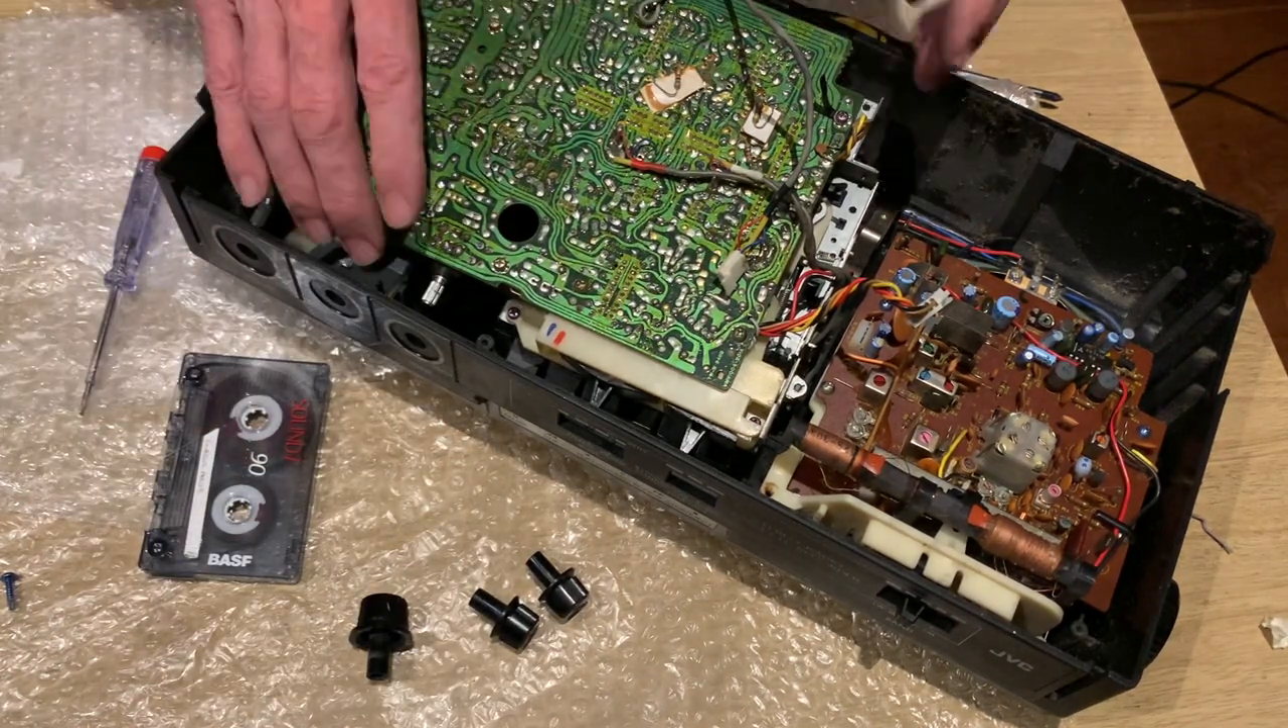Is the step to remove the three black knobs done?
Yes.